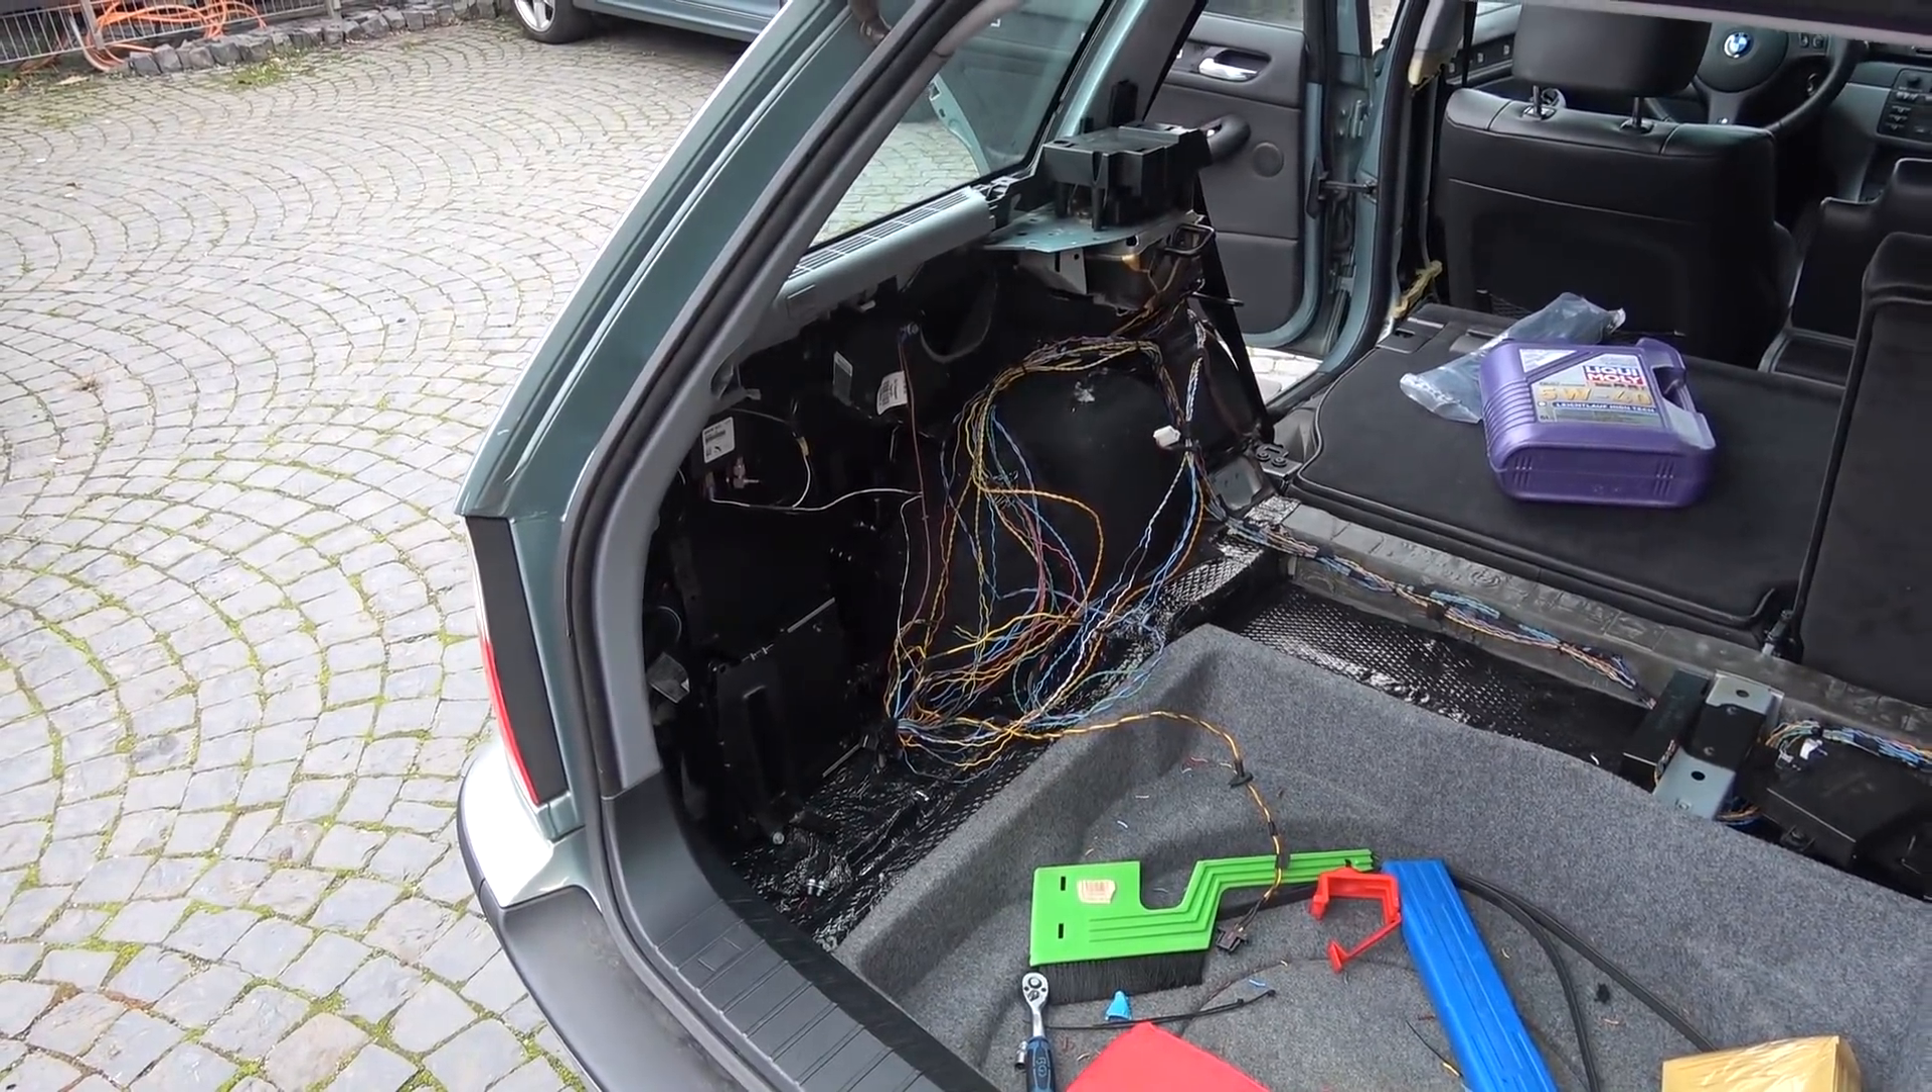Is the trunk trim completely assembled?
No.